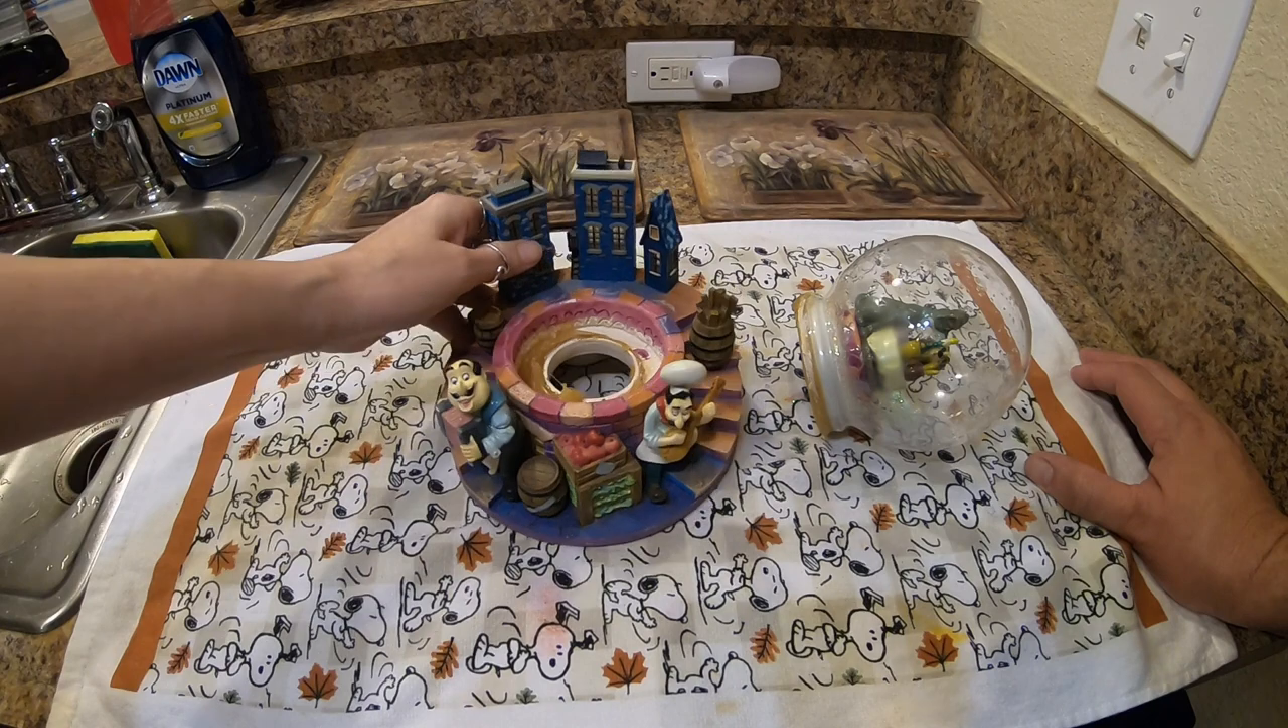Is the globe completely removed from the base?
Yes.